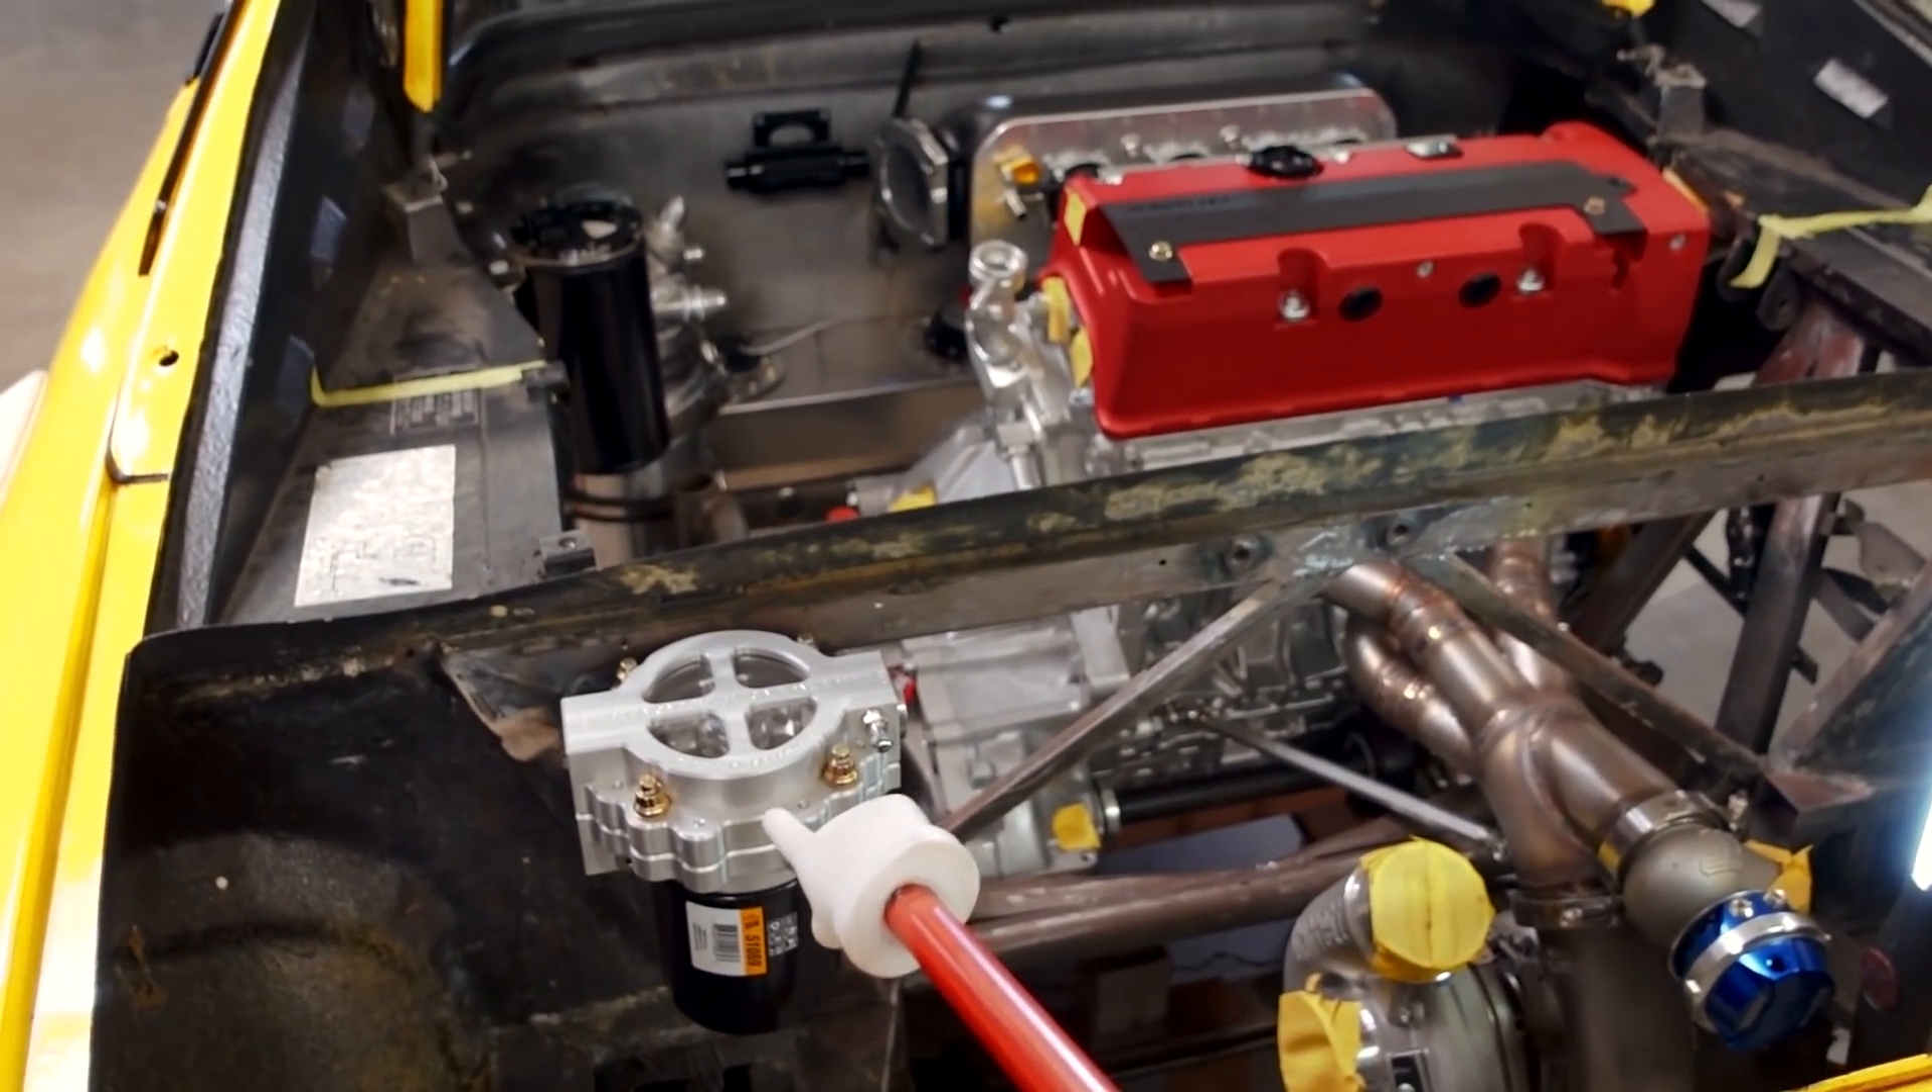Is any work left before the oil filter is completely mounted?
No.